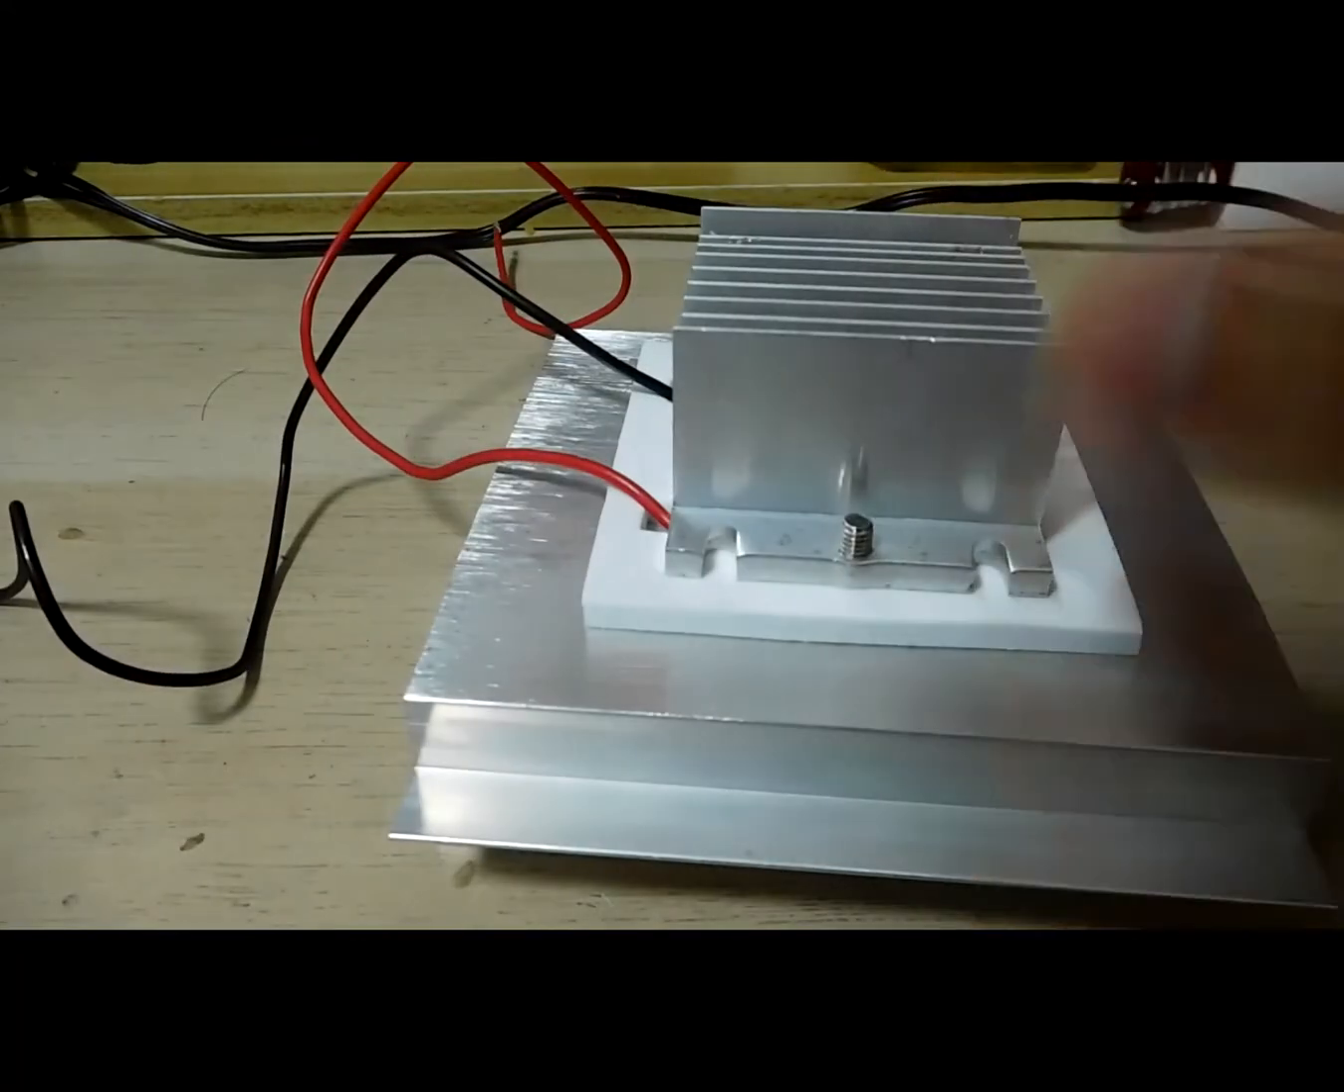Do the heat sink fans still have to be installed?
Yes.